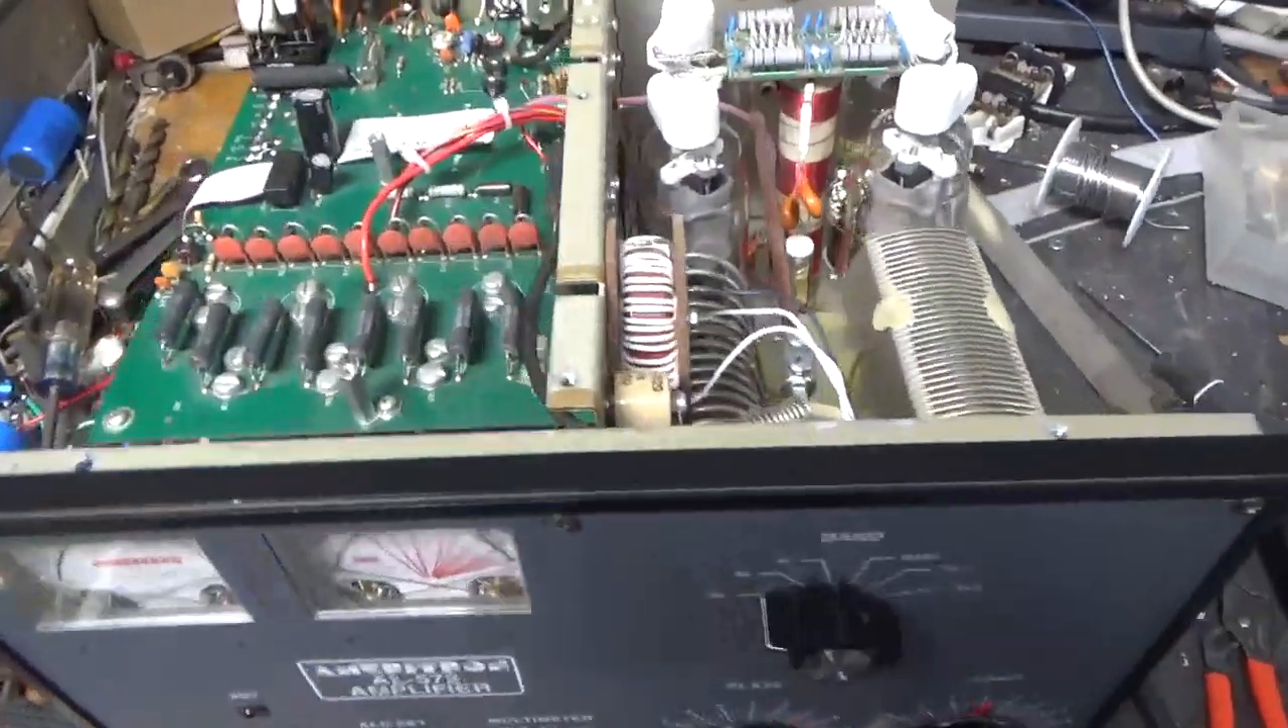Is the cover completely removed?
Yes.